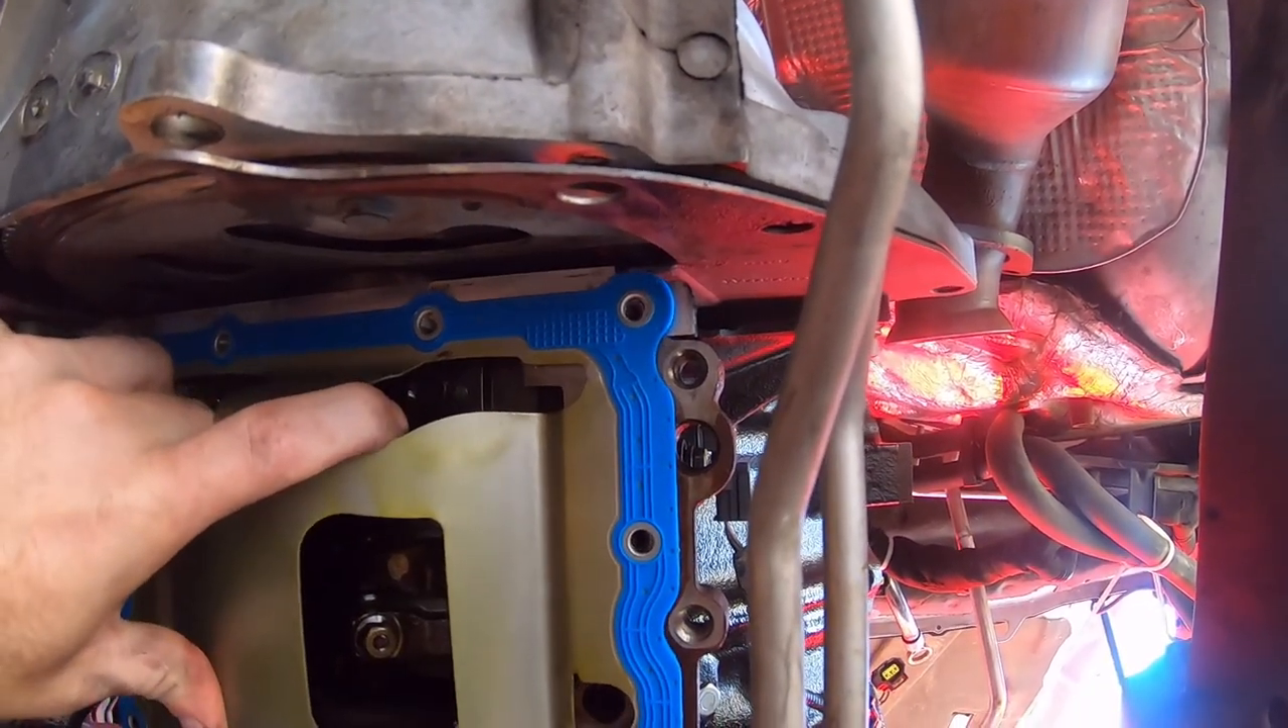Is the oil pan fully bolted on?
No.